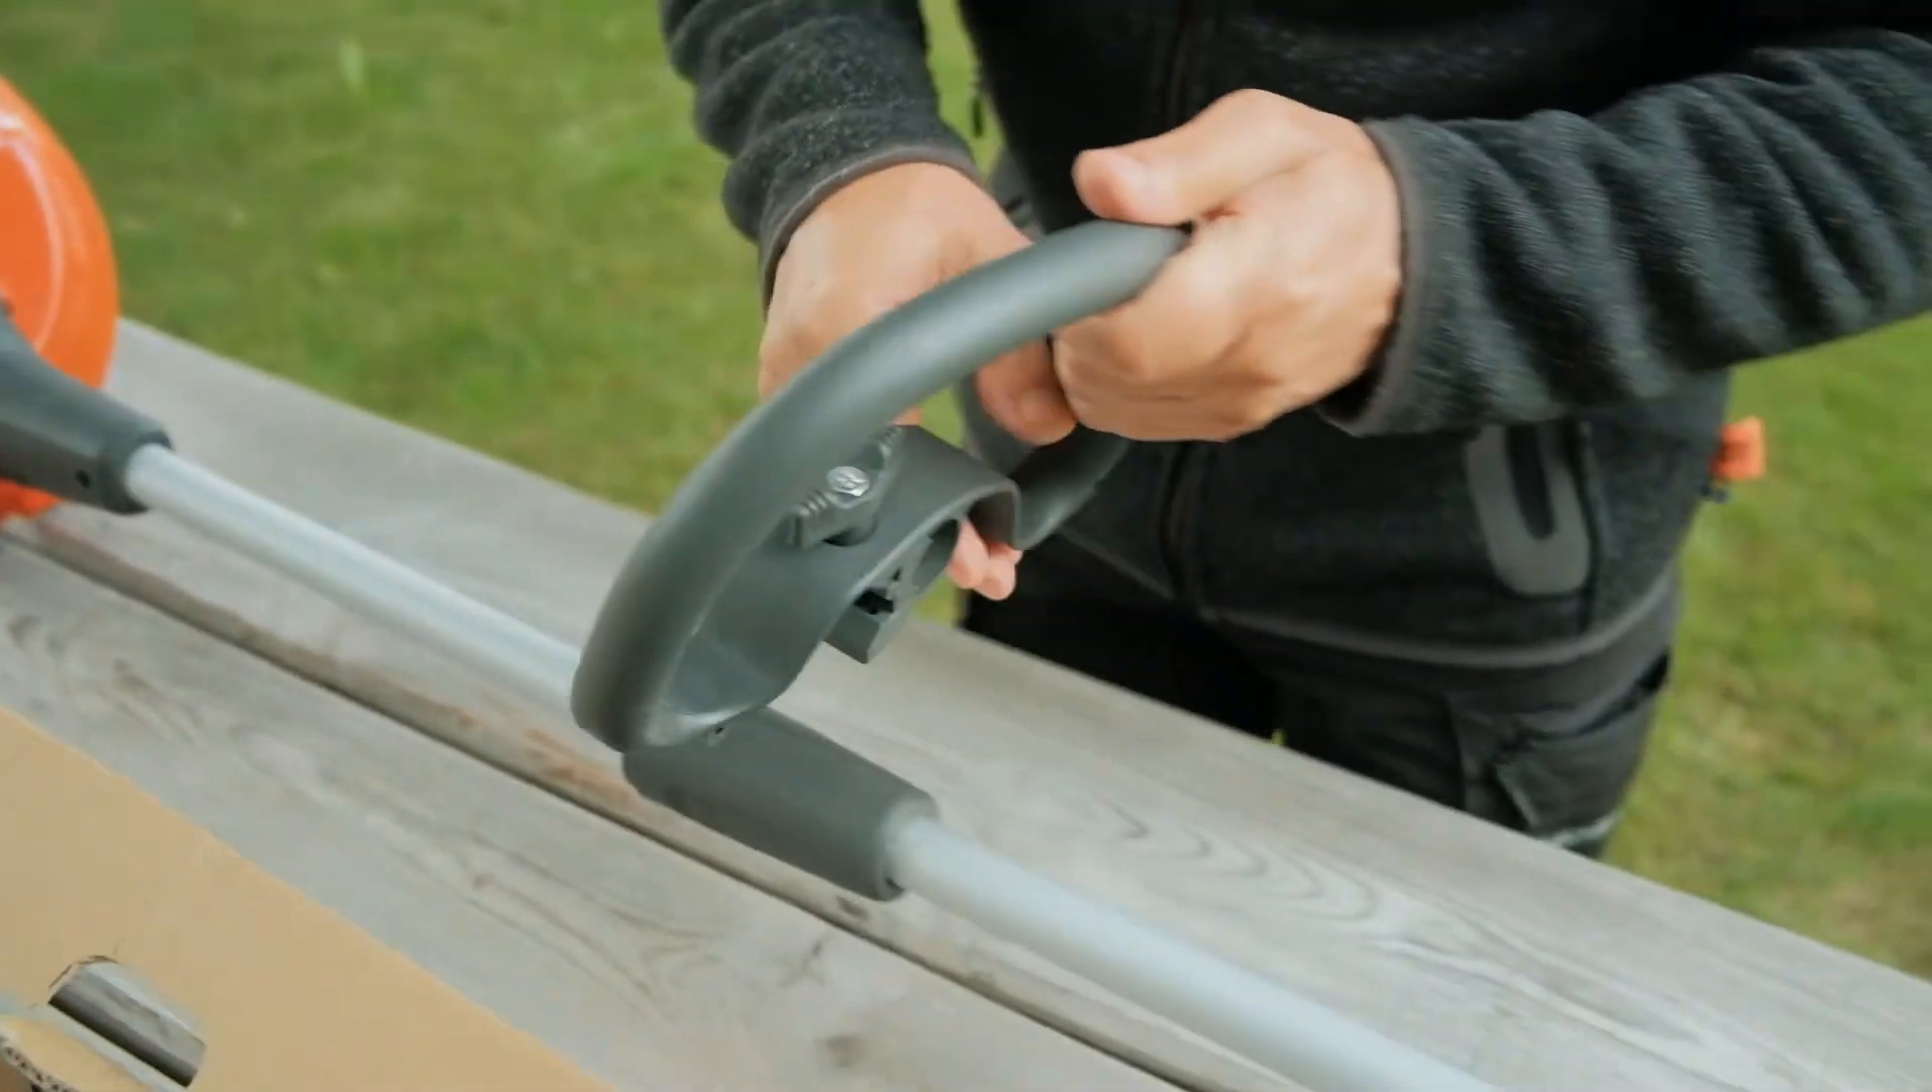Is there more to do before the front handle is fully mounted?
Yes.